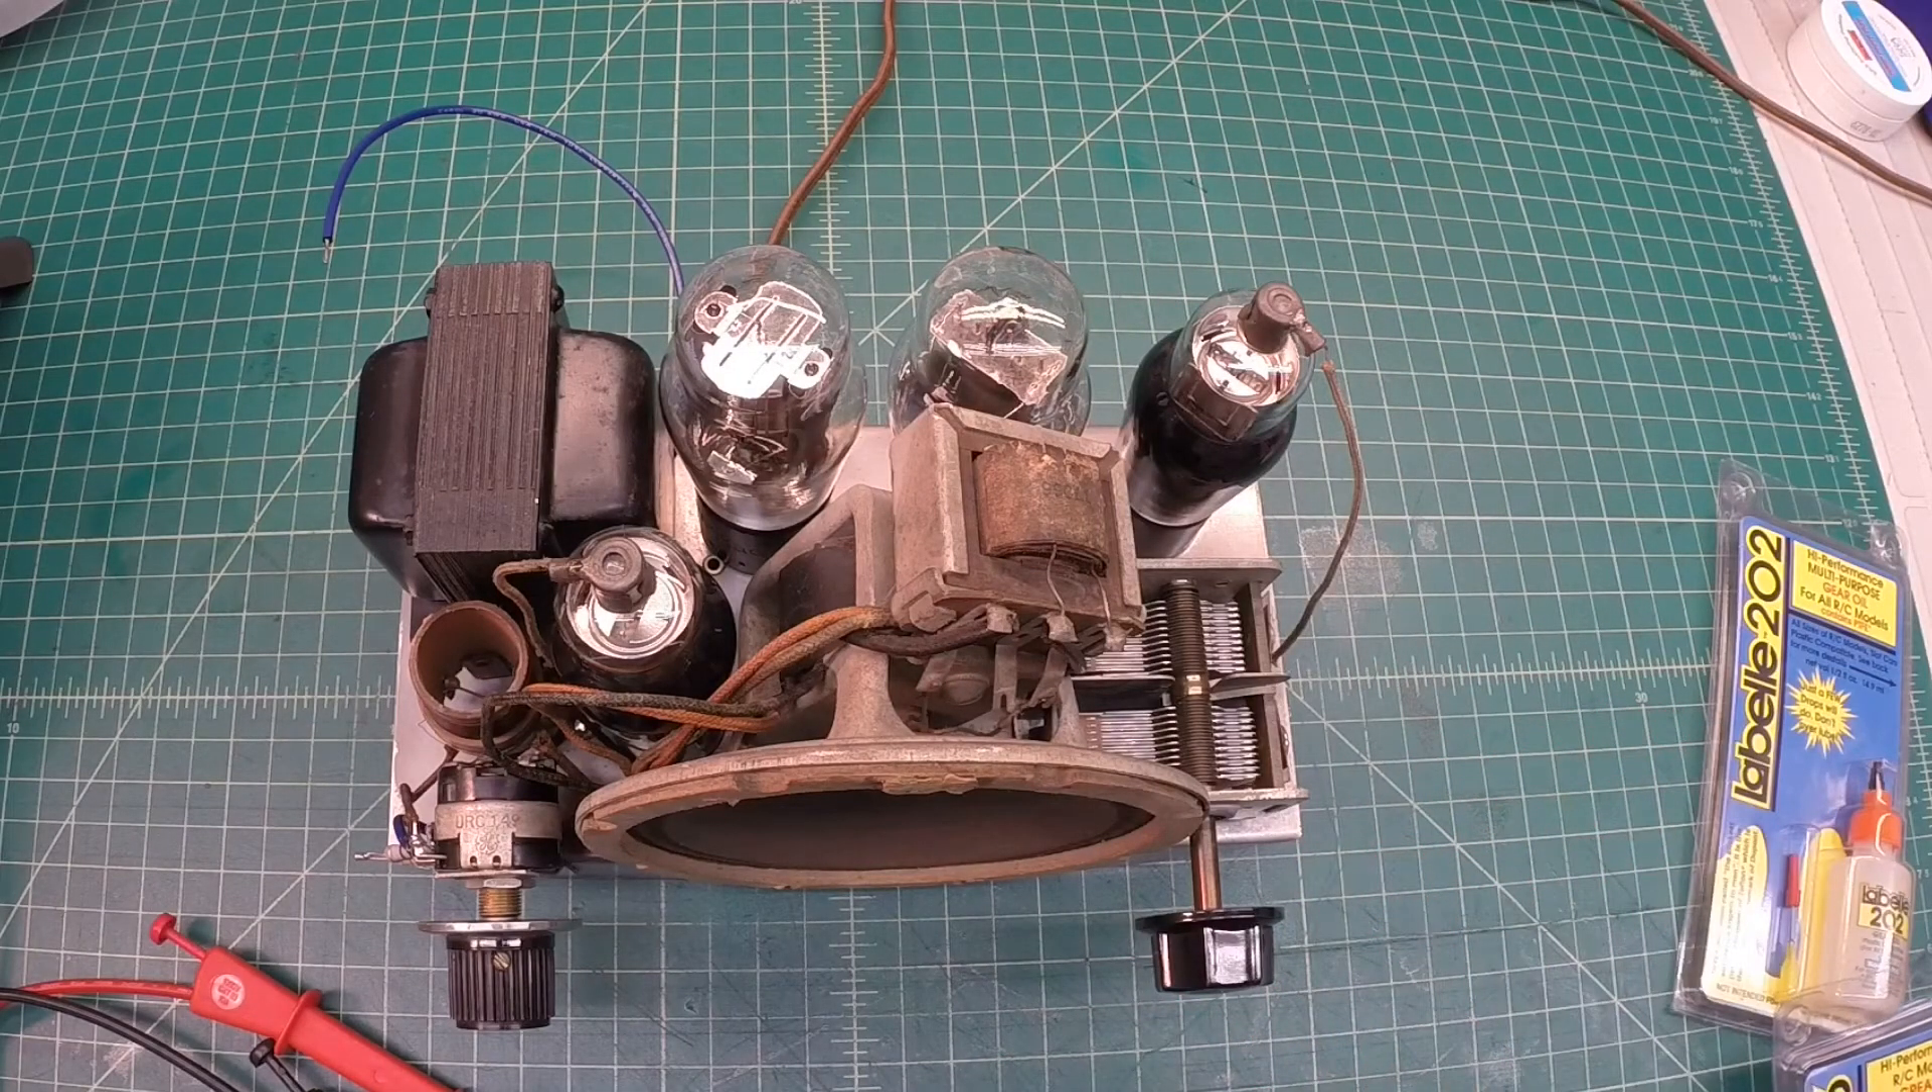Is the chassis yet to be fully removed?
No.